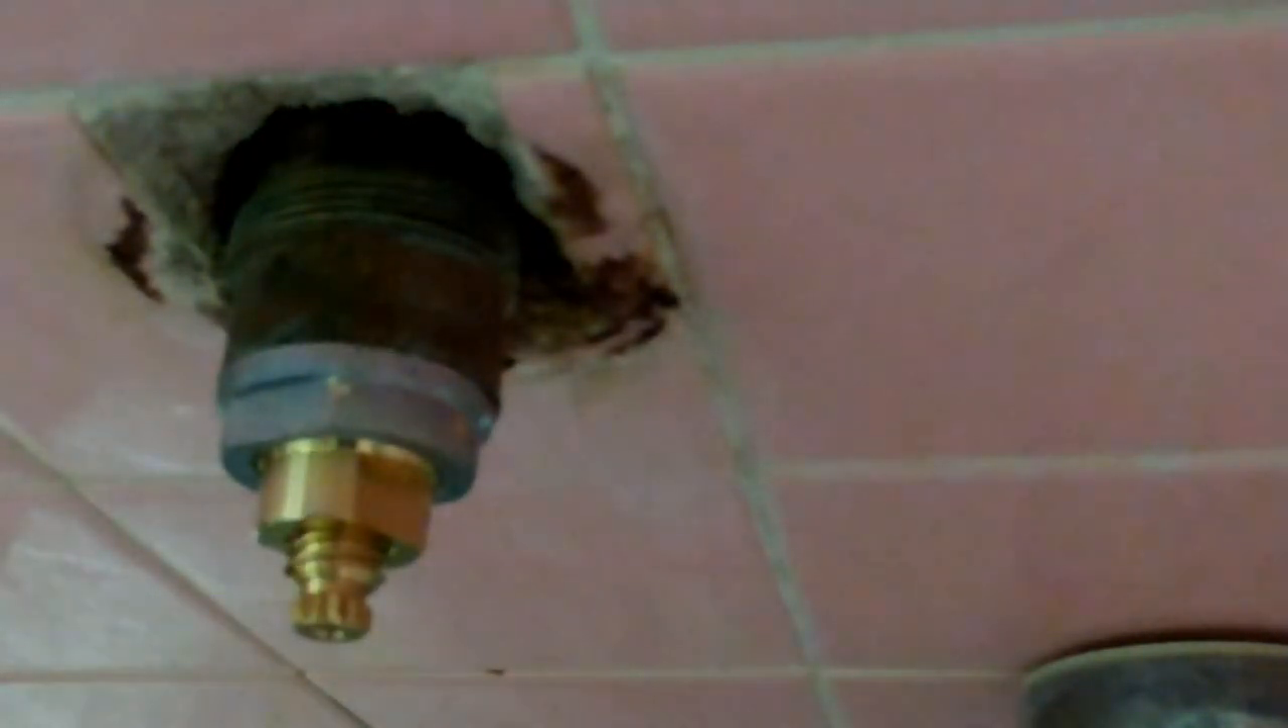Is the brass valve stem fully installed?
Yes.